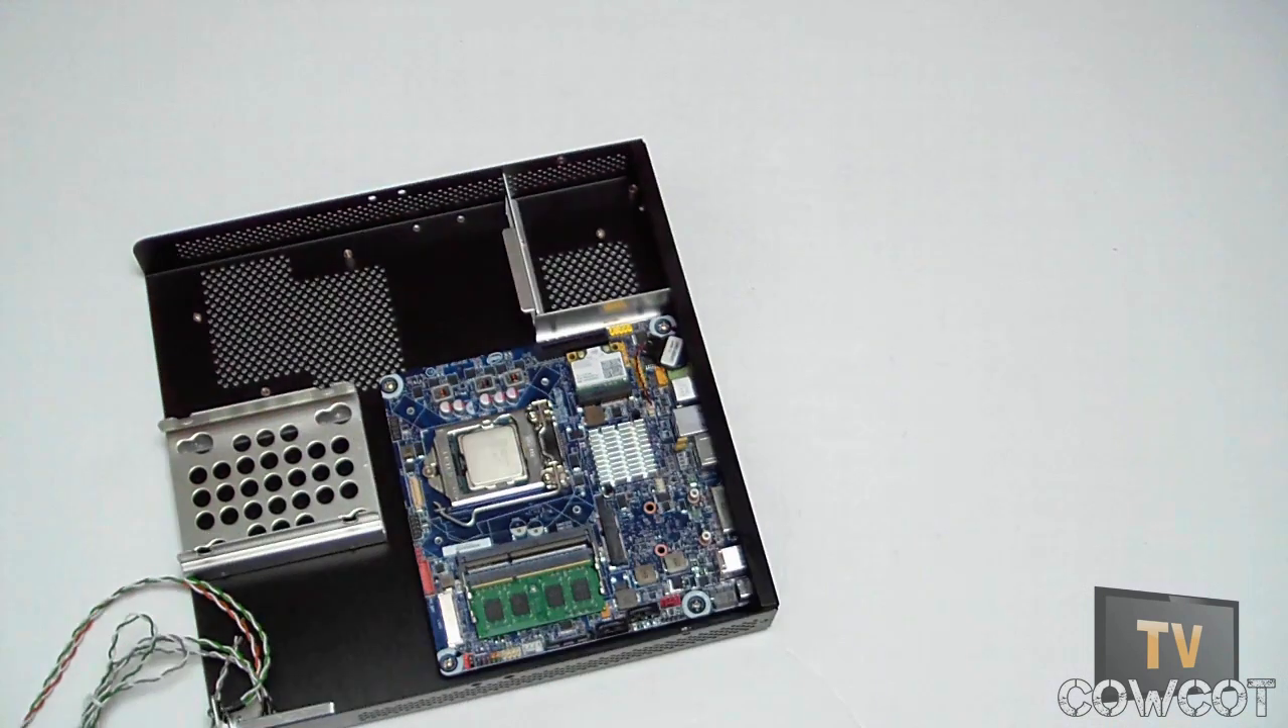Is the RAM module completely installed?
Yes.